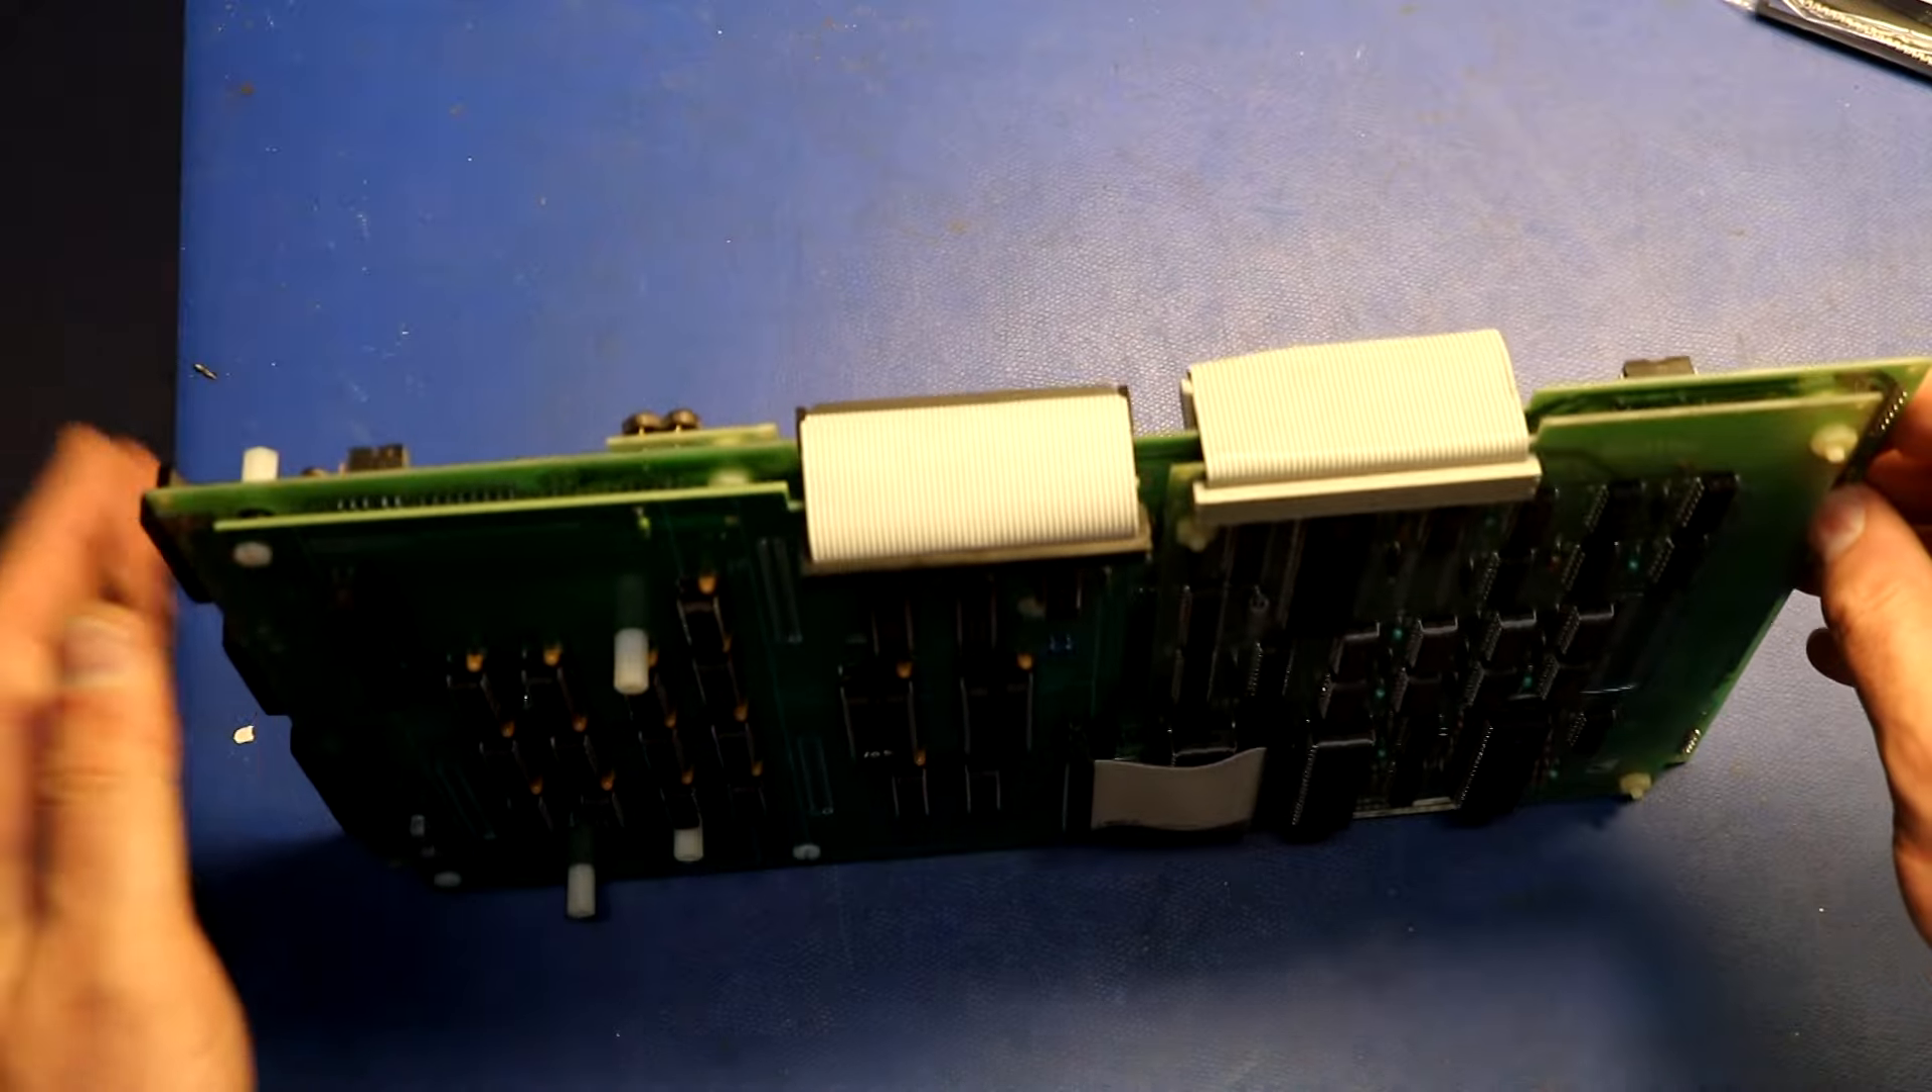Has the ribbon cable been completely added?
Yes.